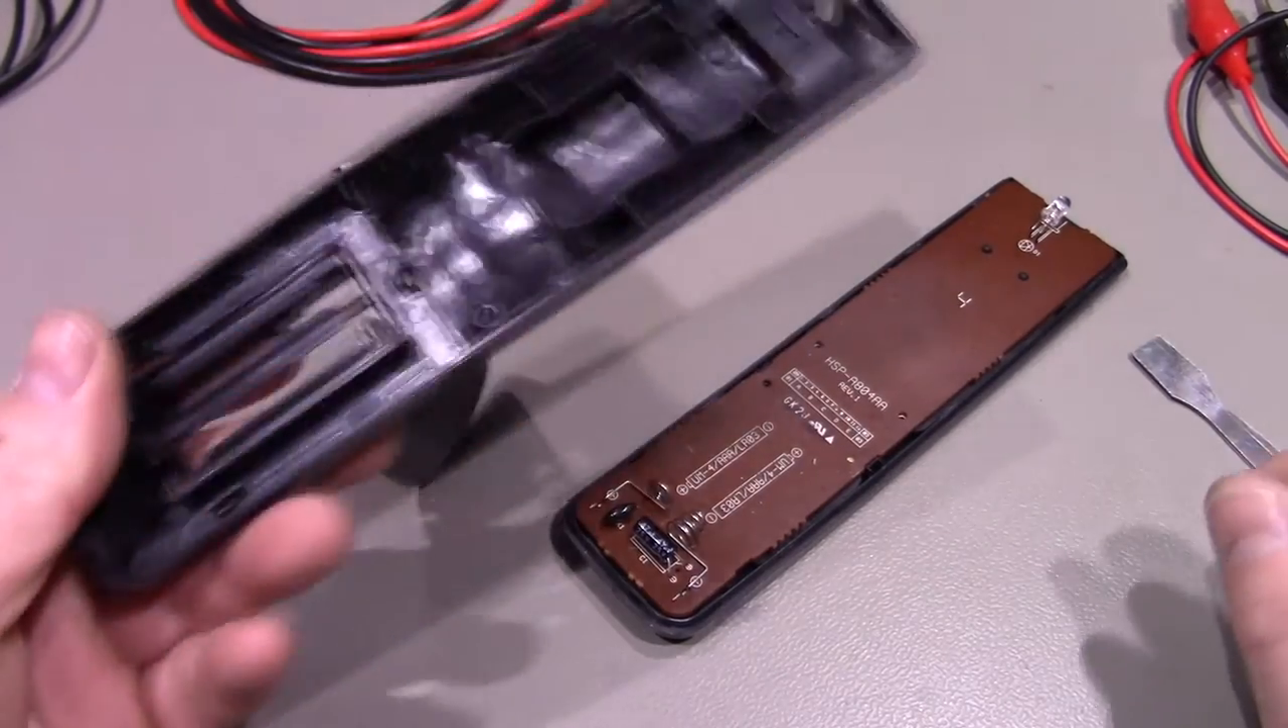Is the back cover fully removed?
Yes.